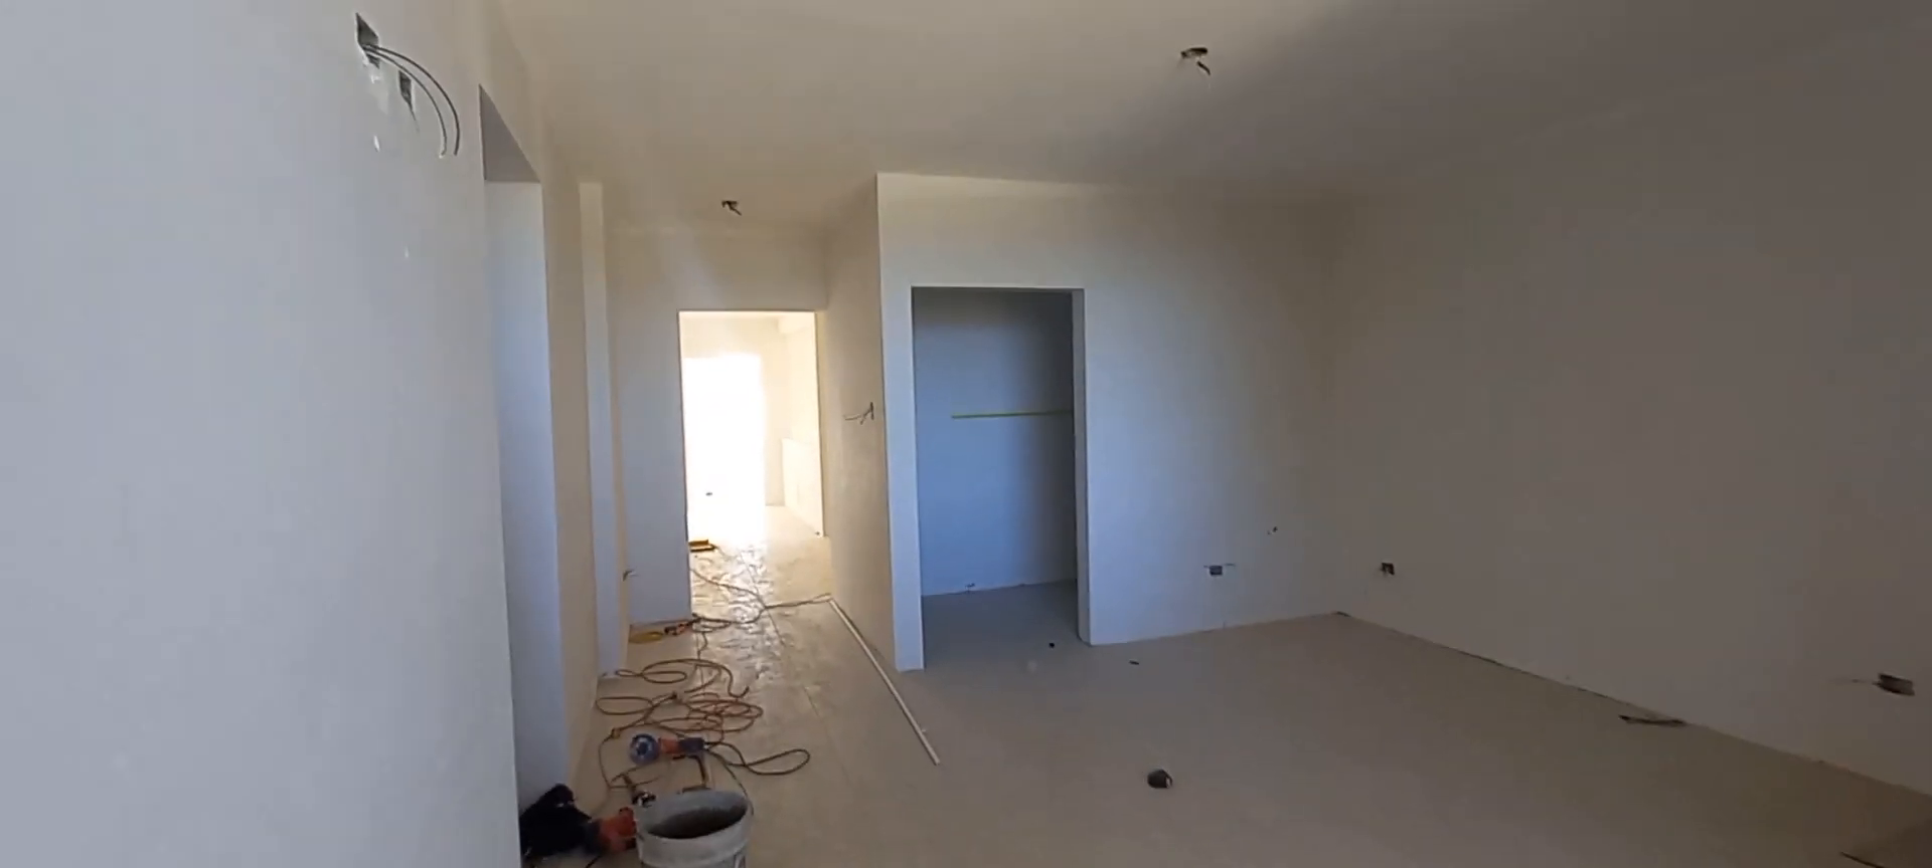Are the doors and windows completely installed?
No.